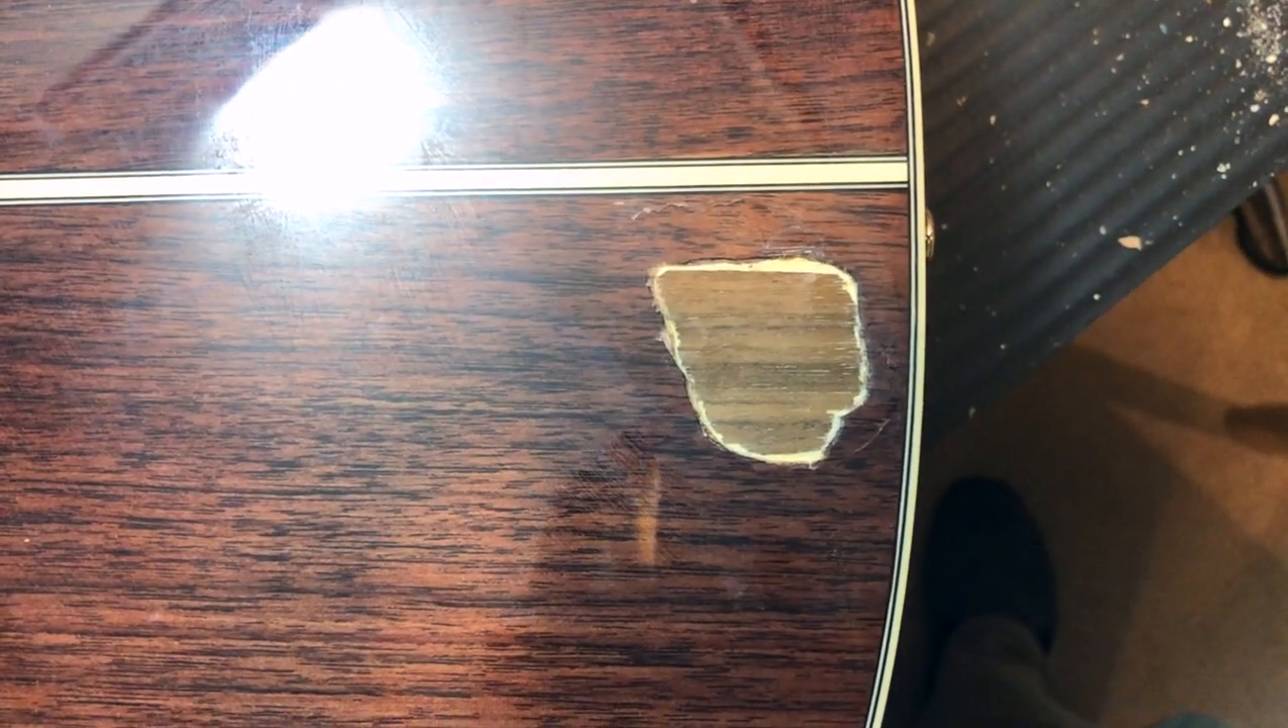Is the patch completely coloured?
No.